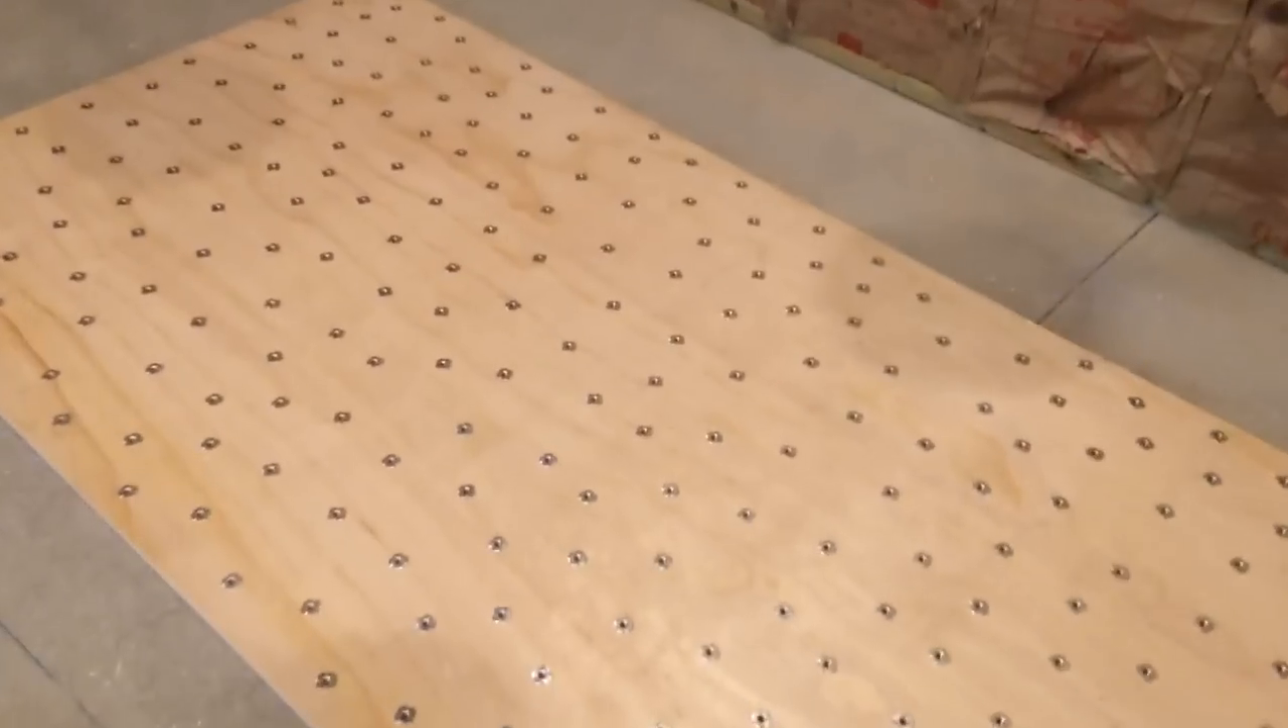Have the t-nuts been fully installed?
Yes.